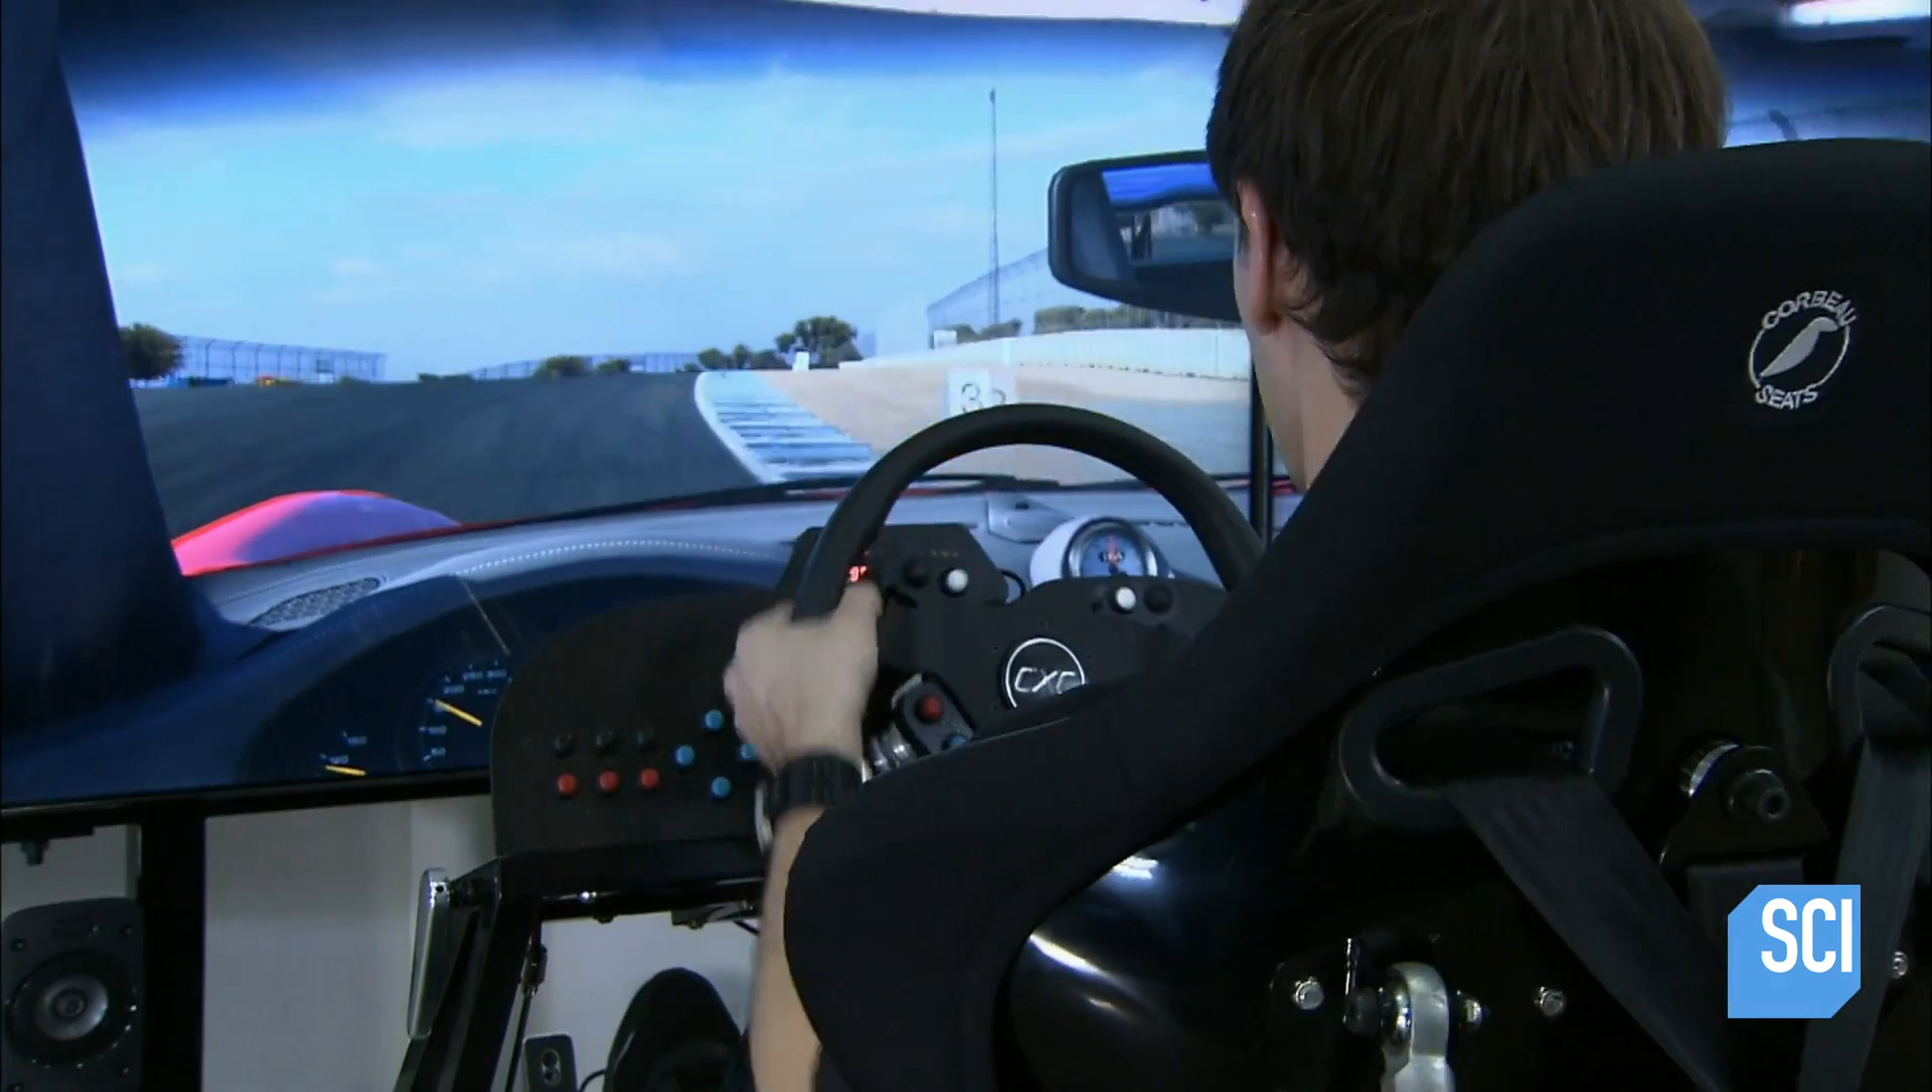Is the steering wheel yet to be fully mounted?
No.